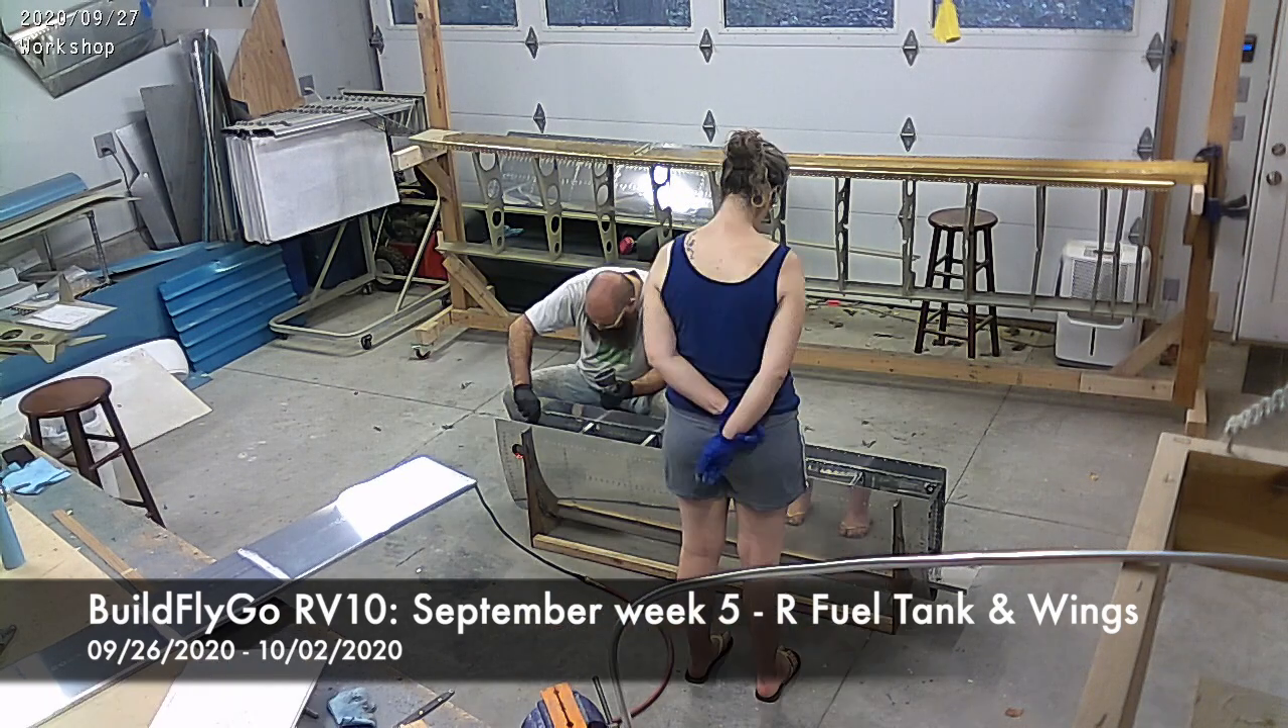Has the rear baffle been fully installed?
No.